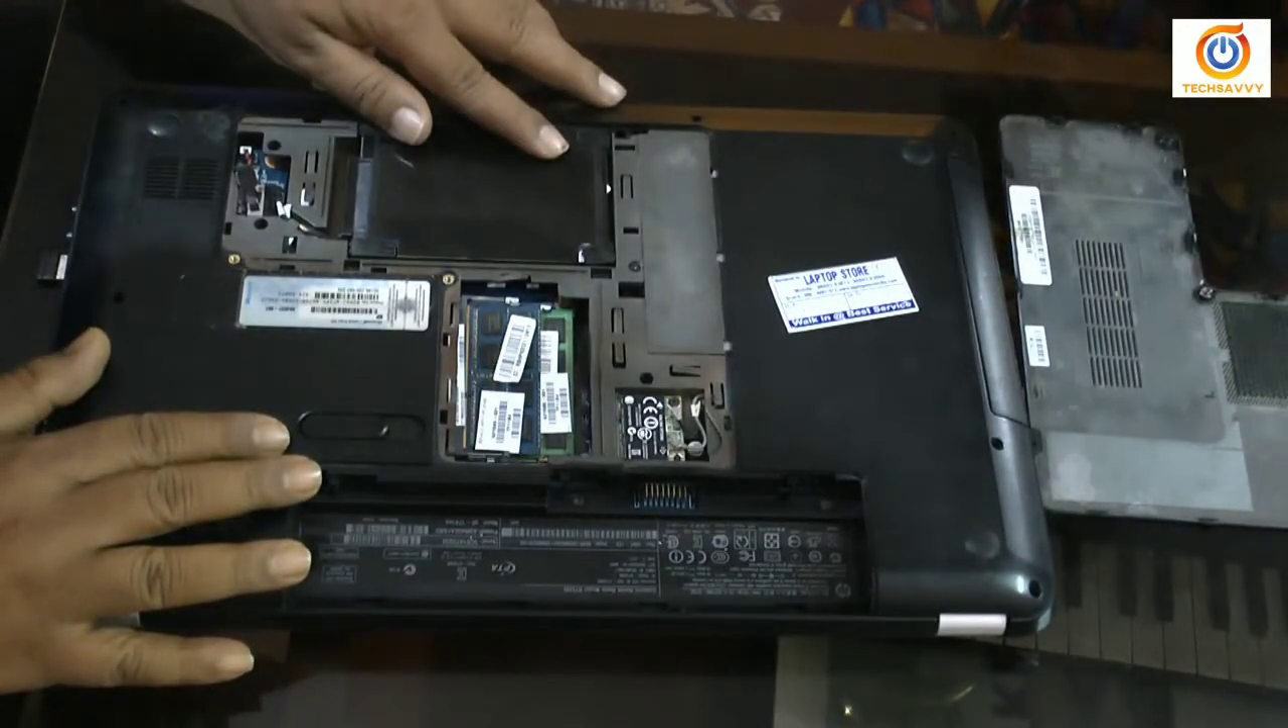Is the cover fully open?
Yes.